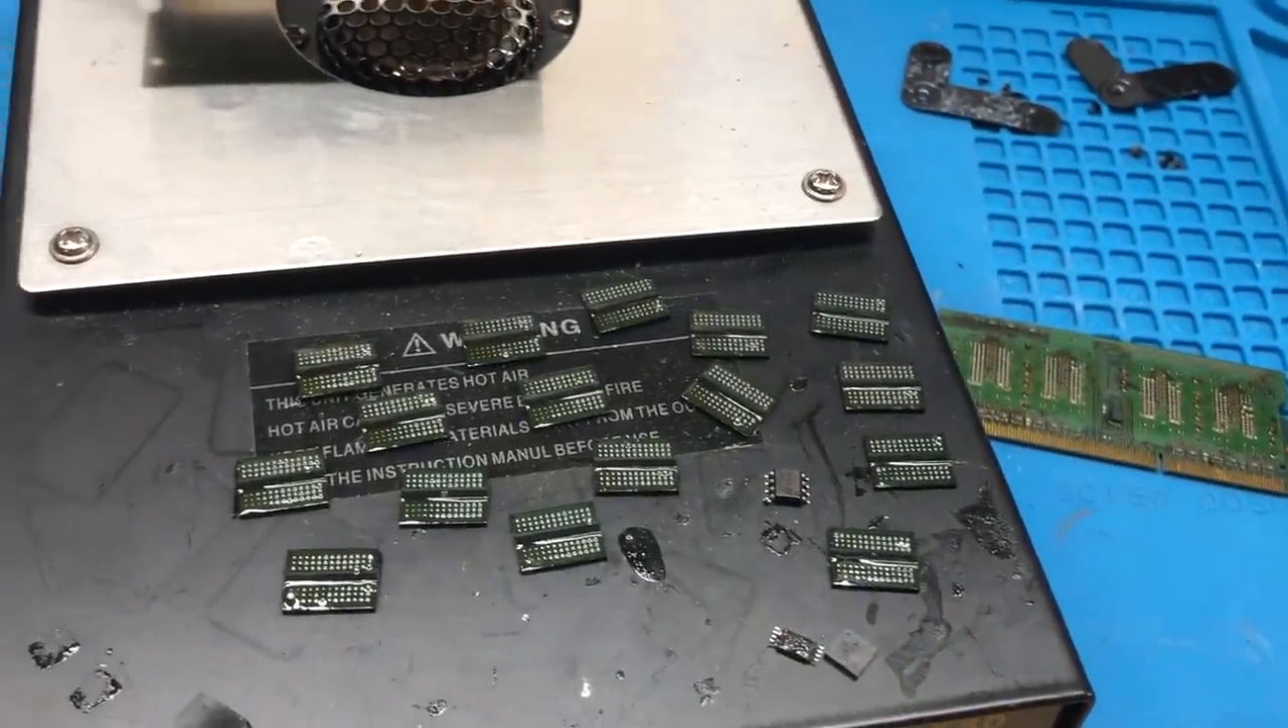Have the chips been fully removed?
Yes.